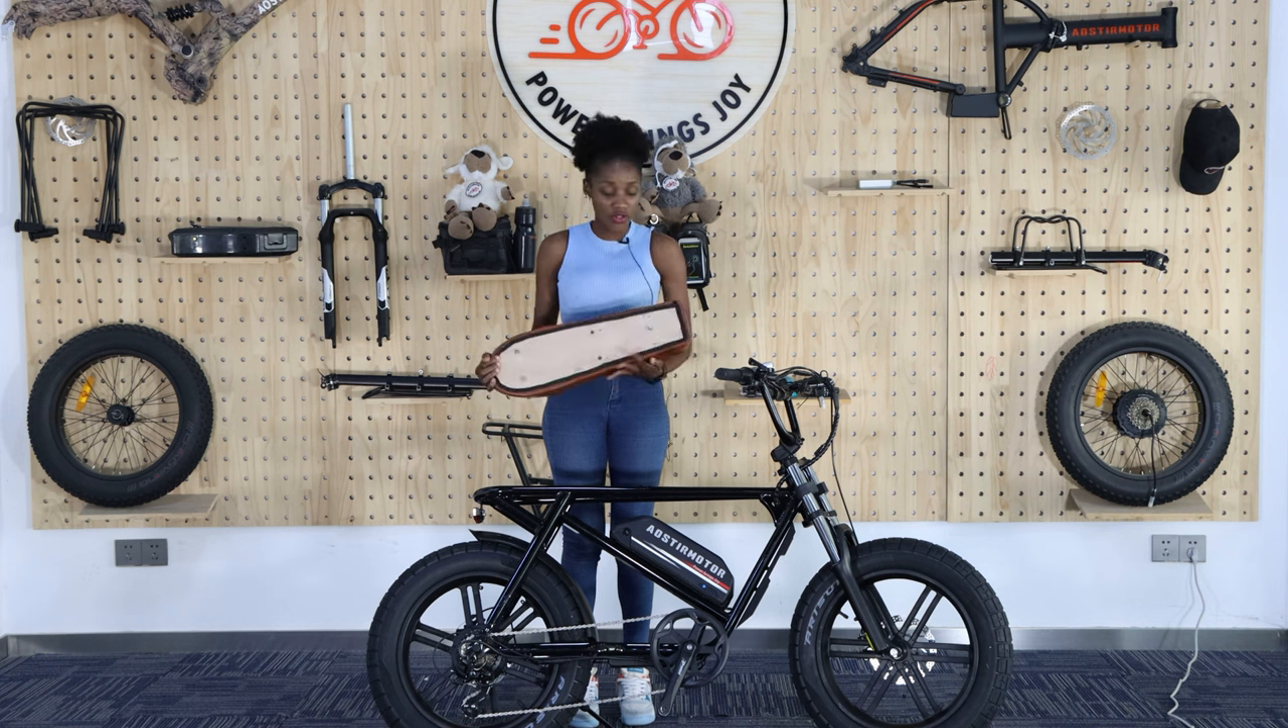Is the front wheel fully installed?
Yes.